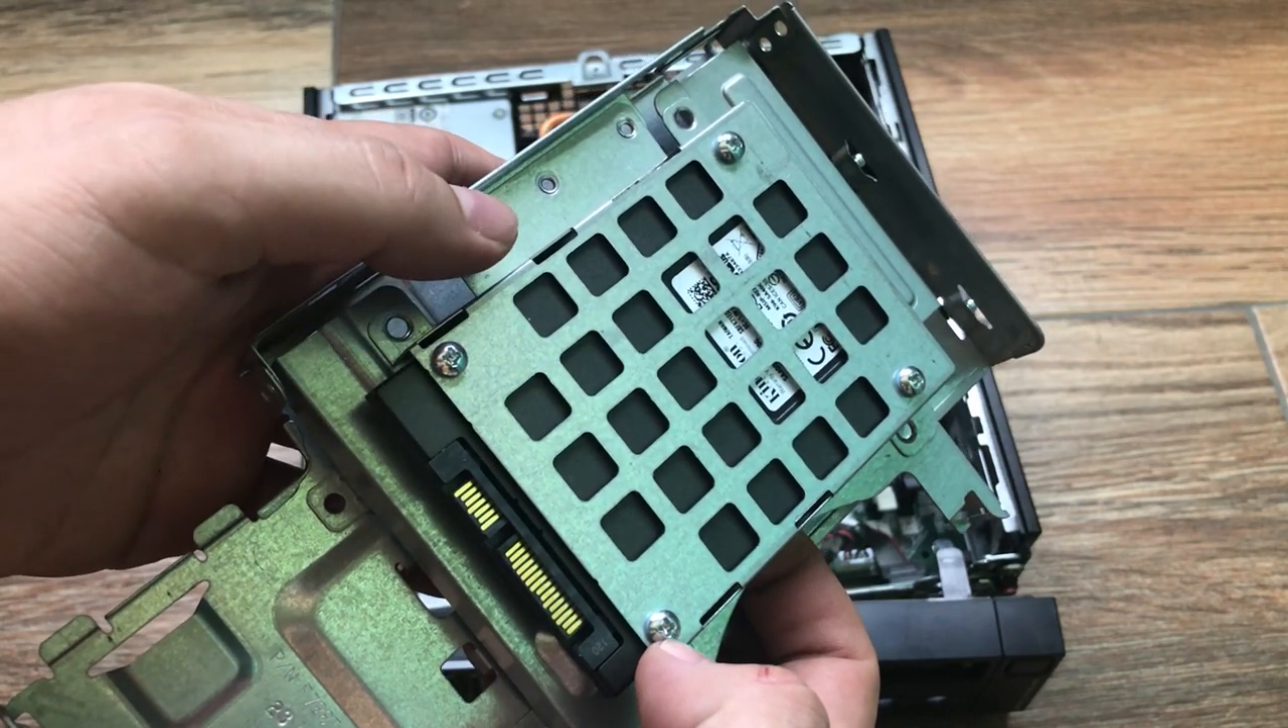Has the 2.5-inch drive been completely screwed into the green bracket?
Yes.